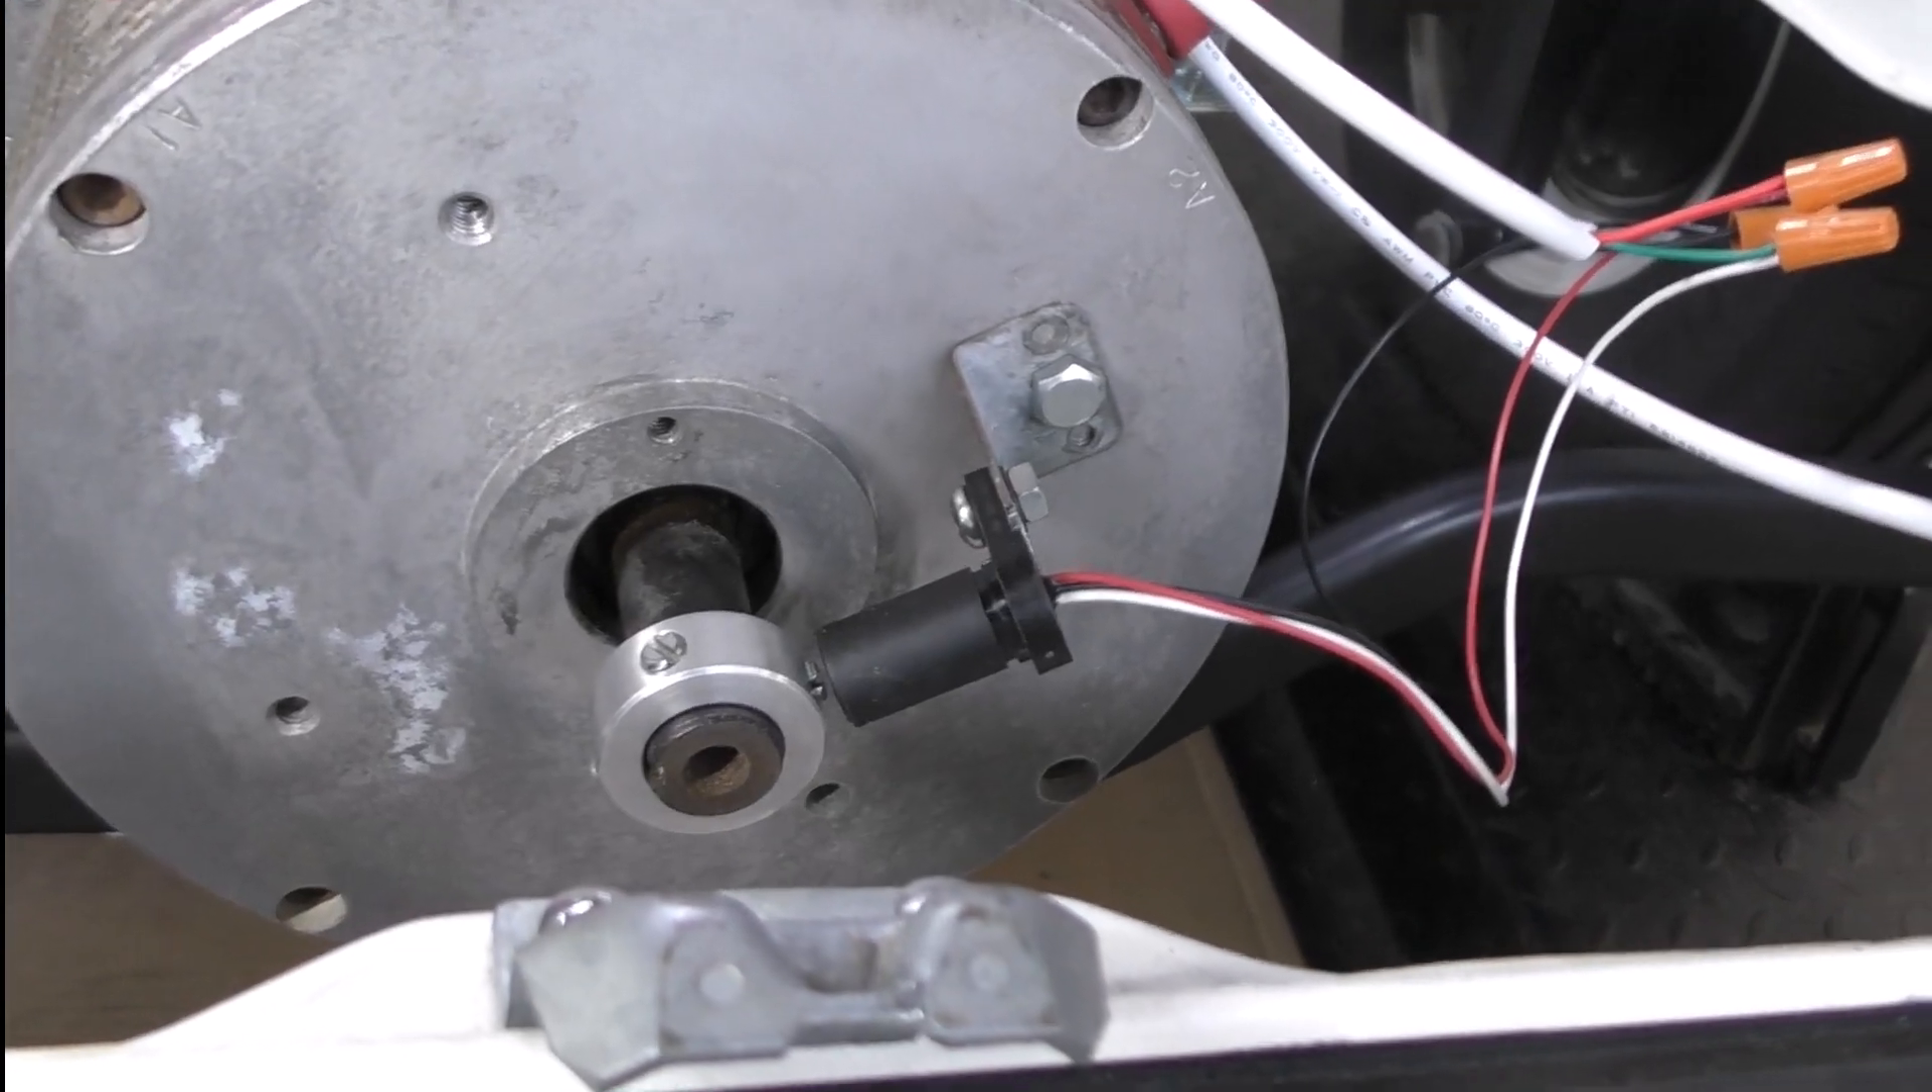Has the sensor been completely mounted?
Yes.